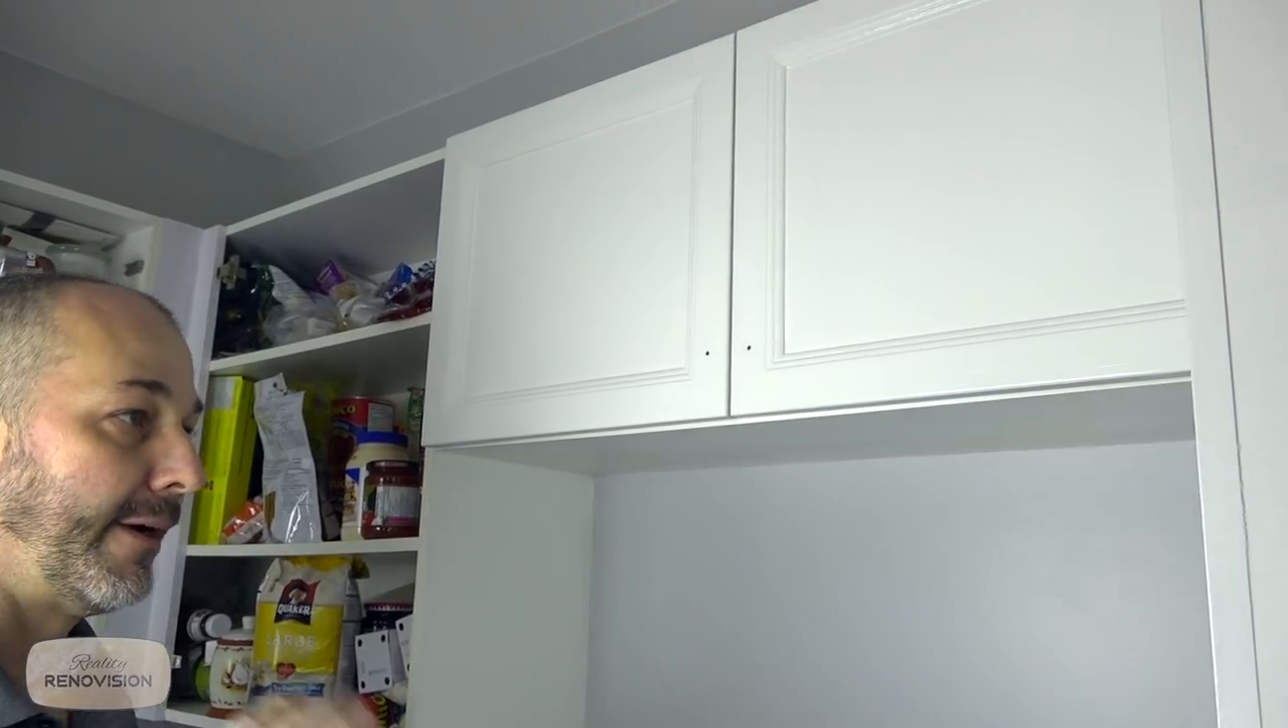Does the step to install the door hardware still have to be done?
Yes.